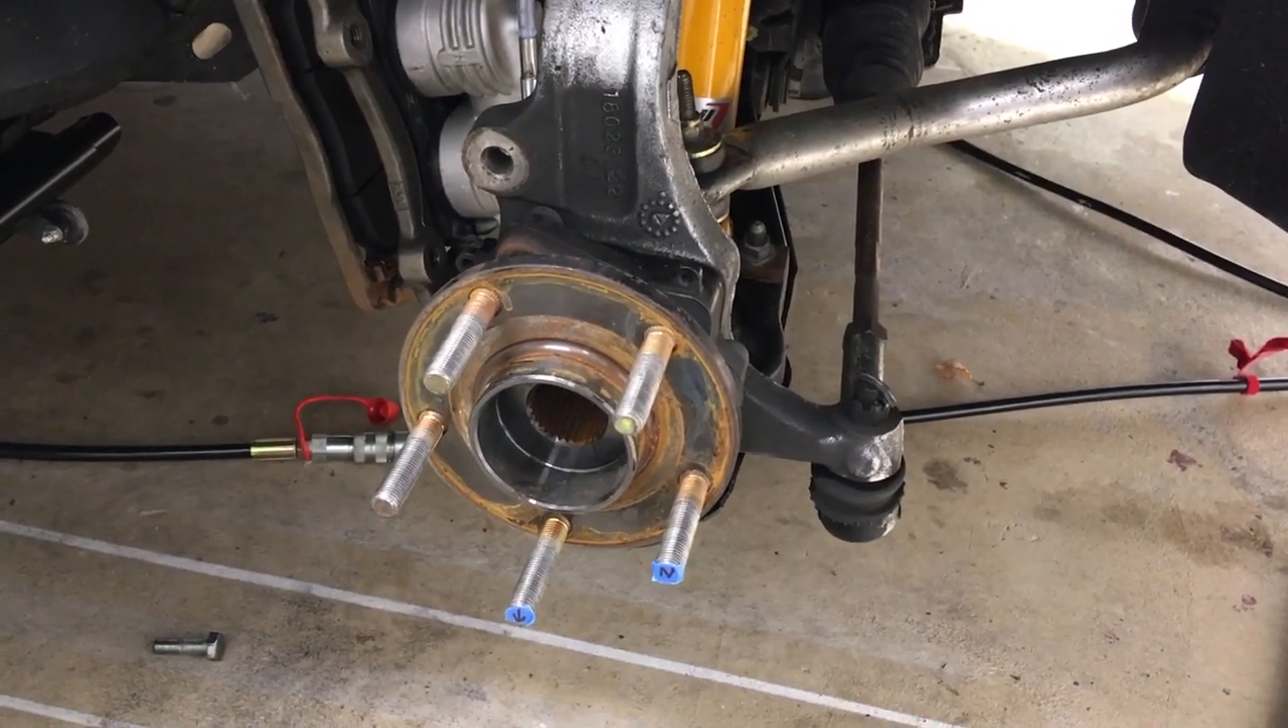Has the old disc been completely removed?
Yes.